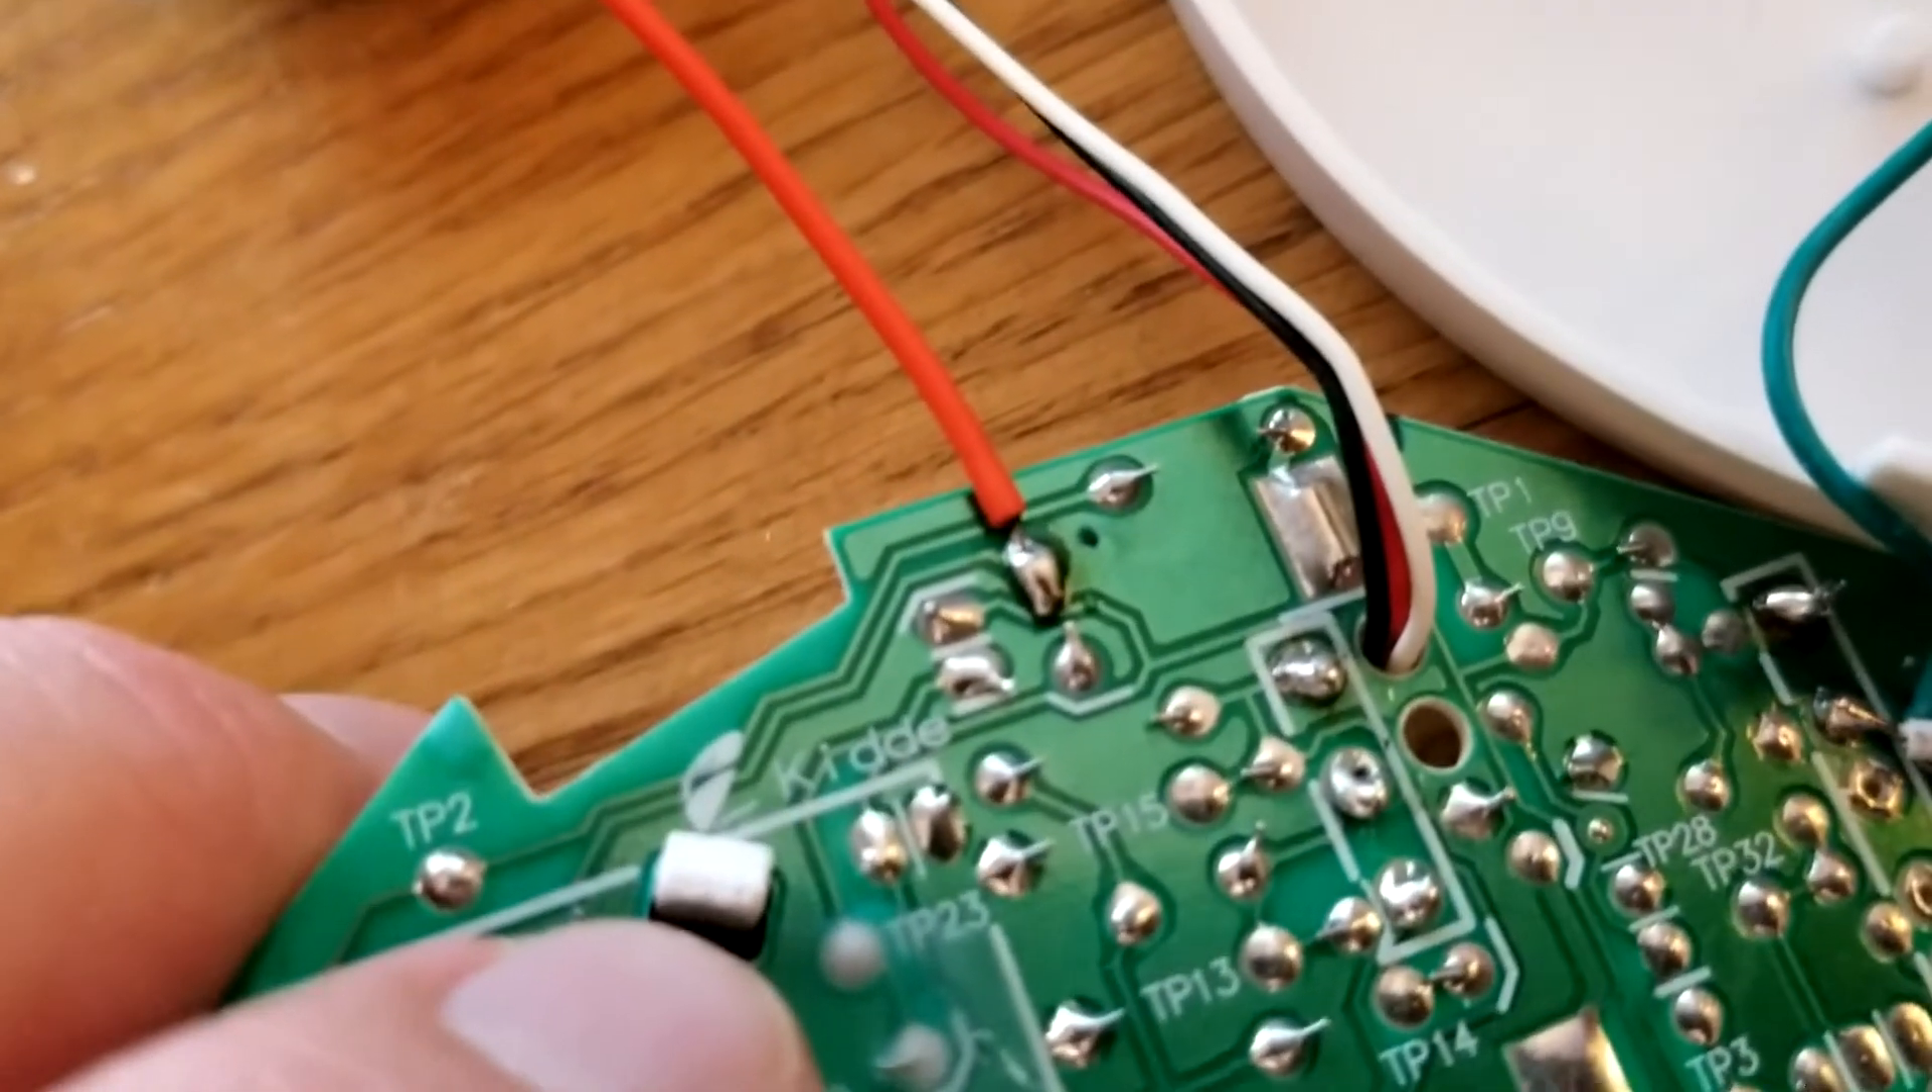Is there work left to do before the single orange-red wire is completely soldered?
No.